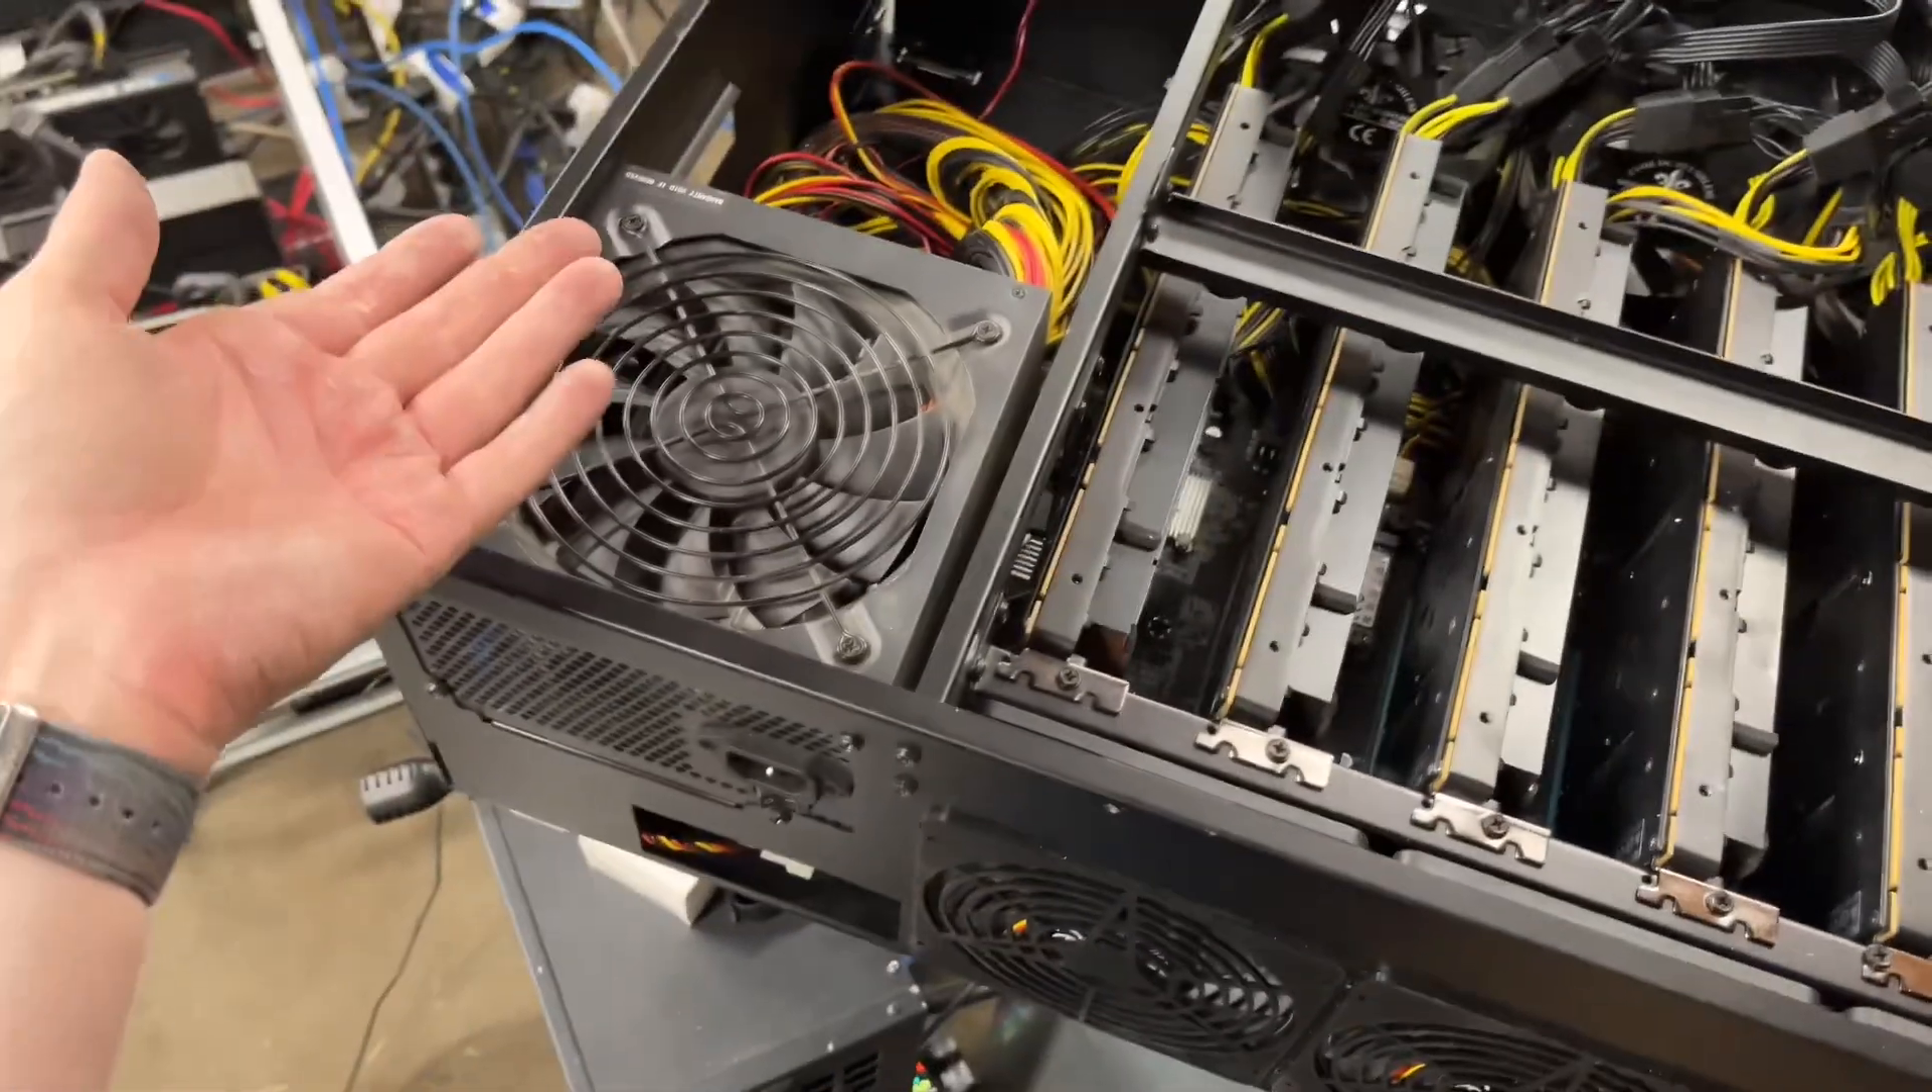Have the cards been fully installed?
Yes.